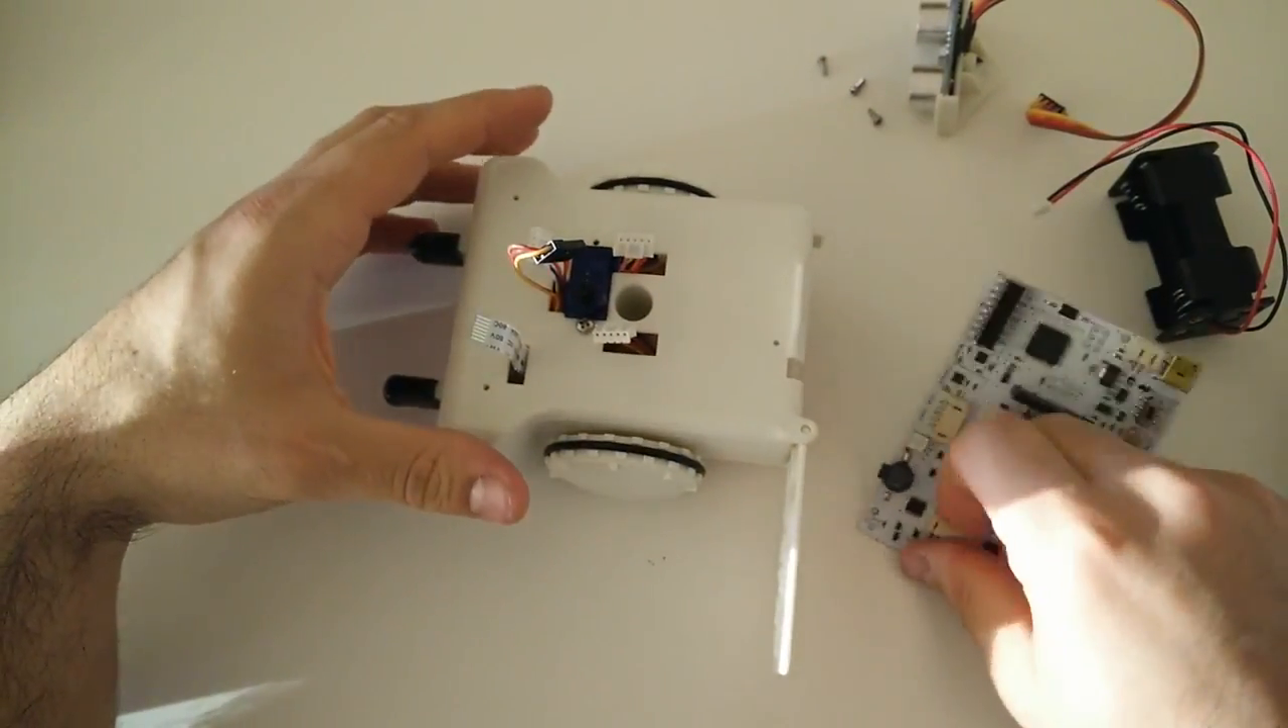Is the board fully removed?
Yes.